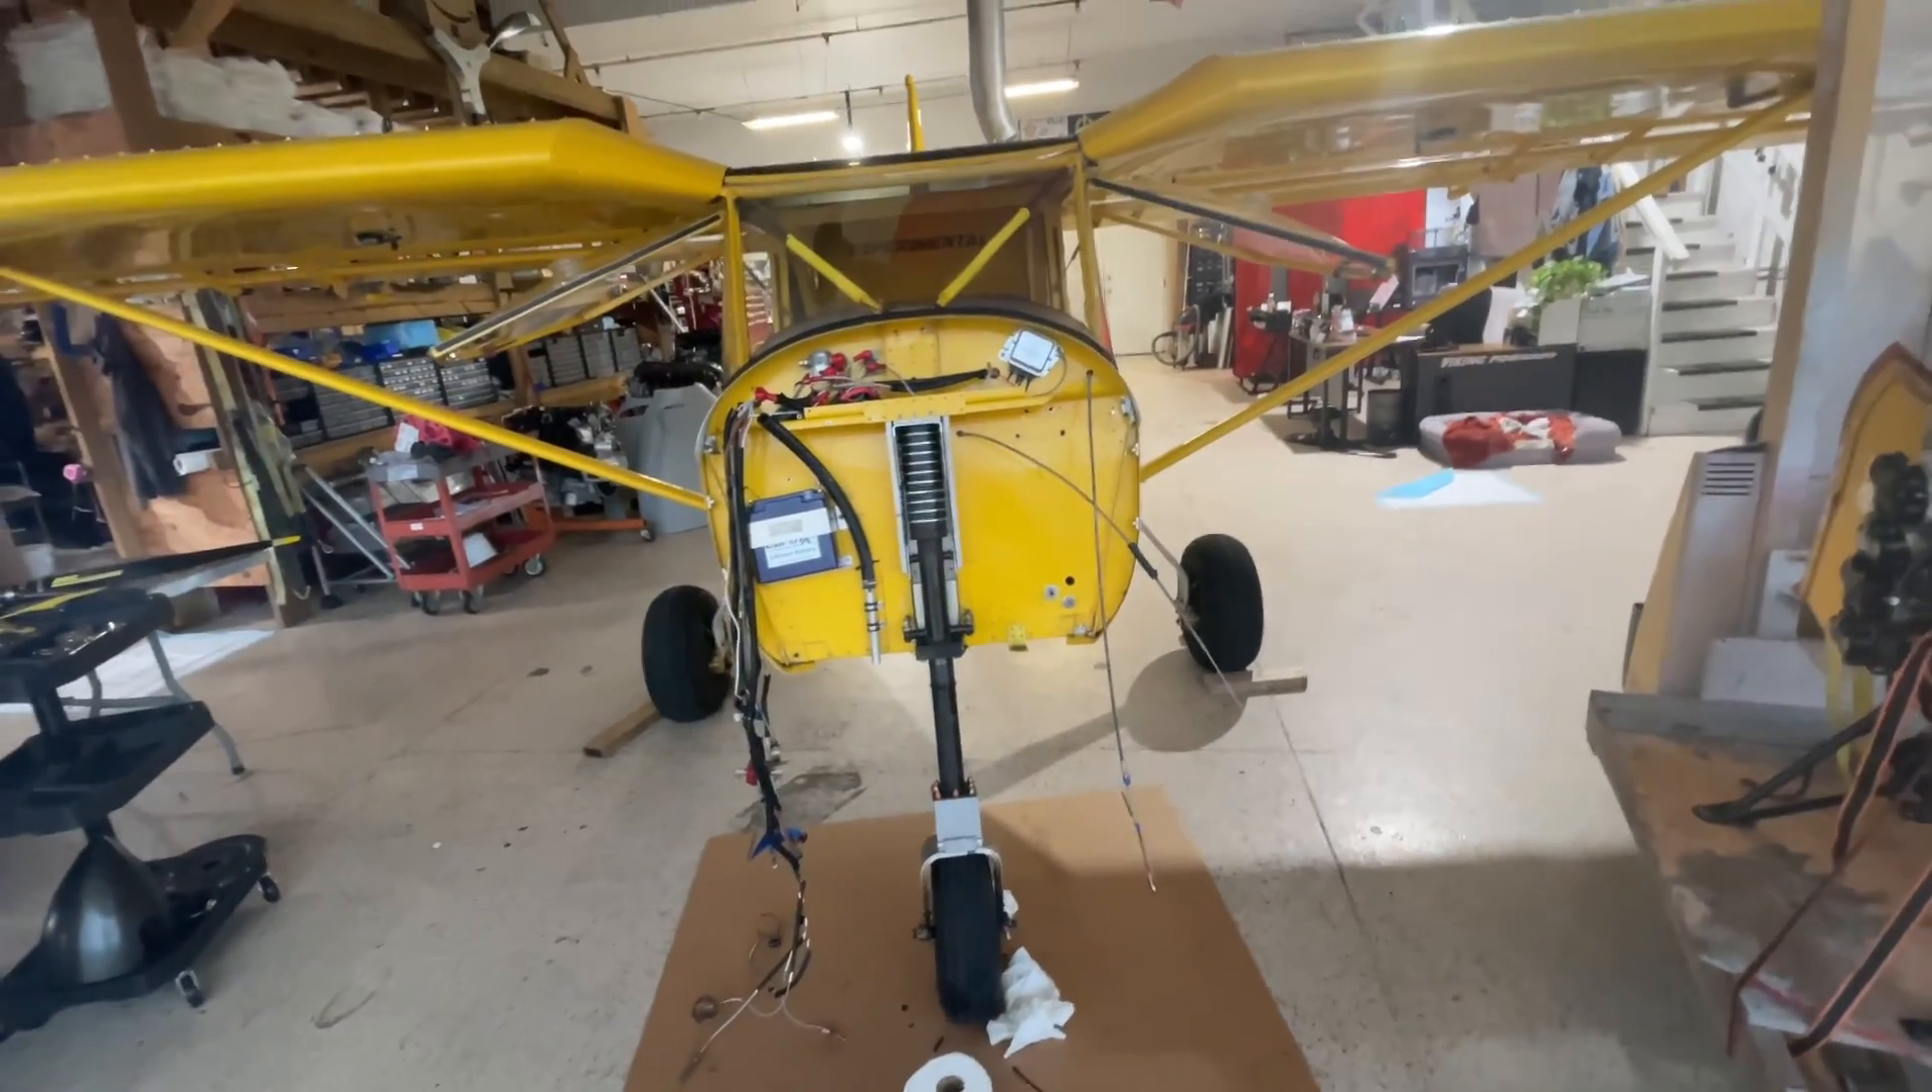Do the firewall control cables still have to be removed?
Yes.